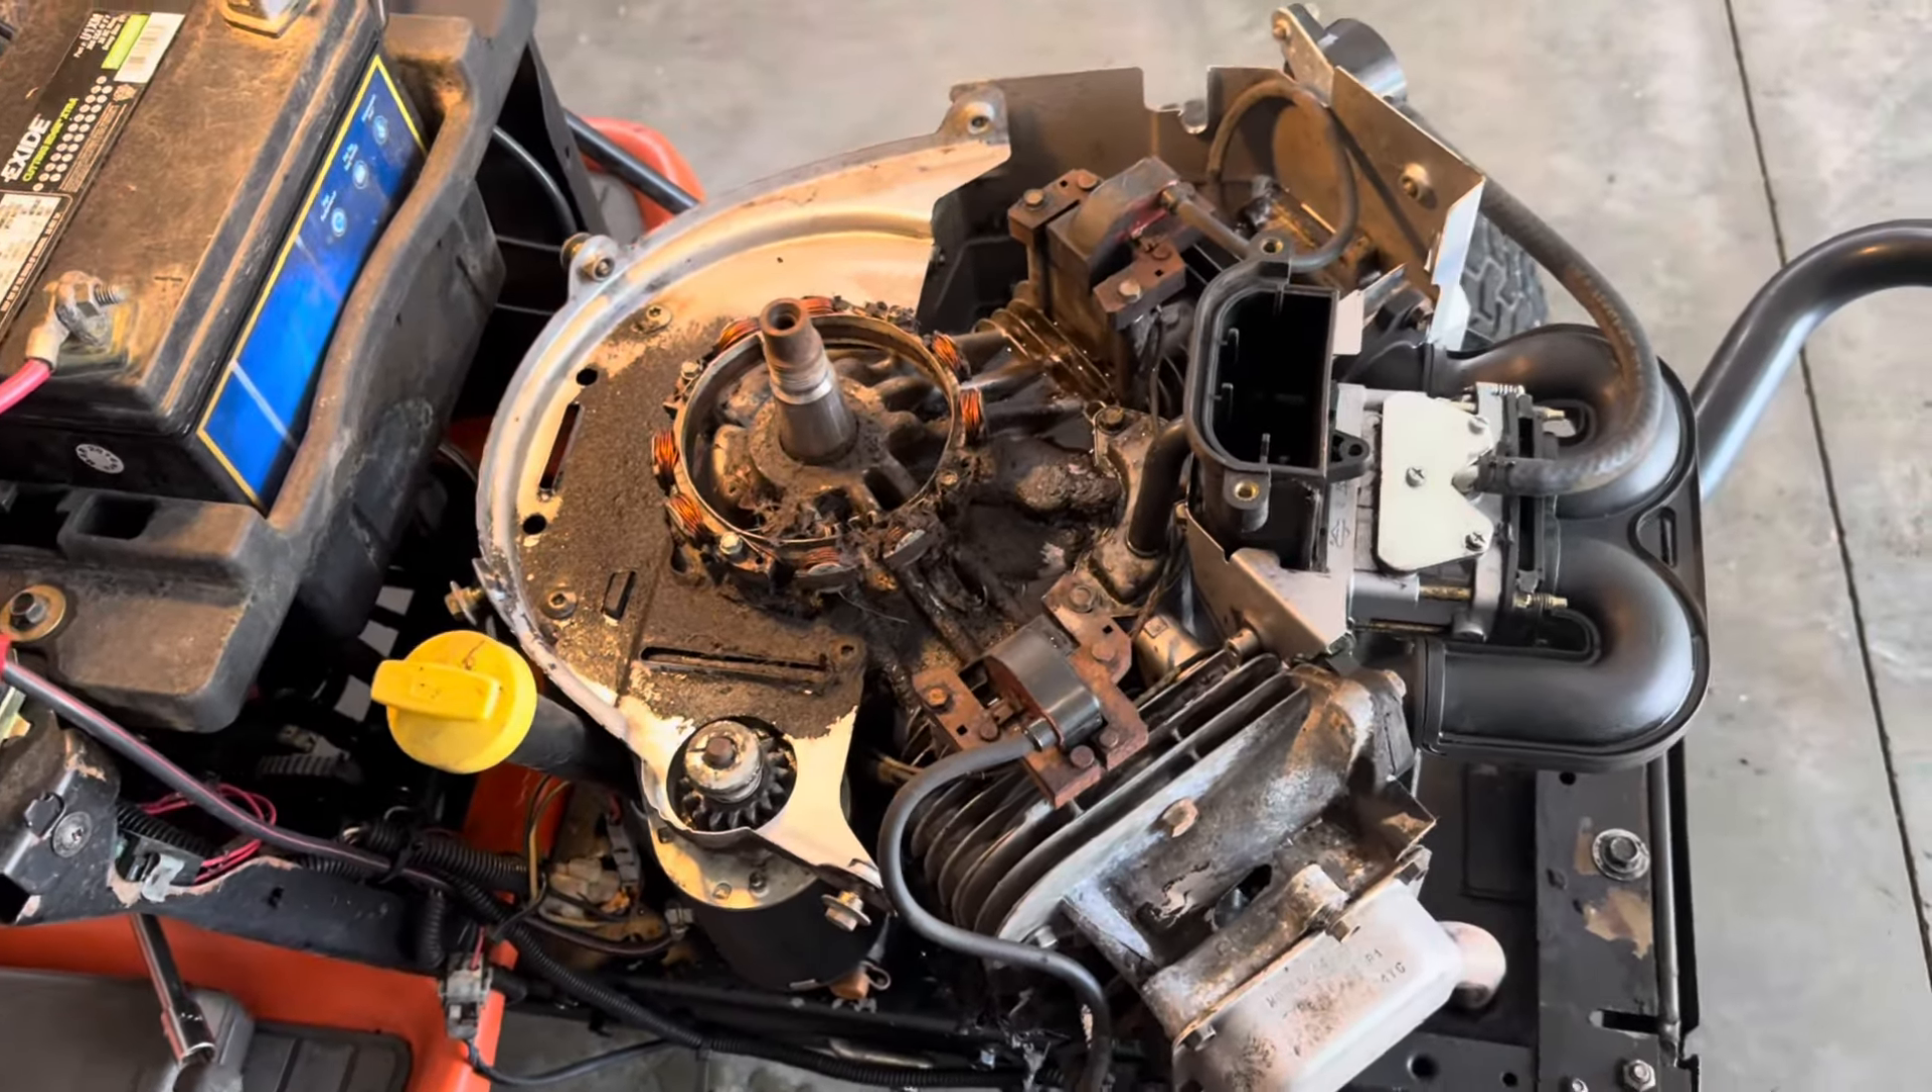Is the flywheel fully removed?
Yes.